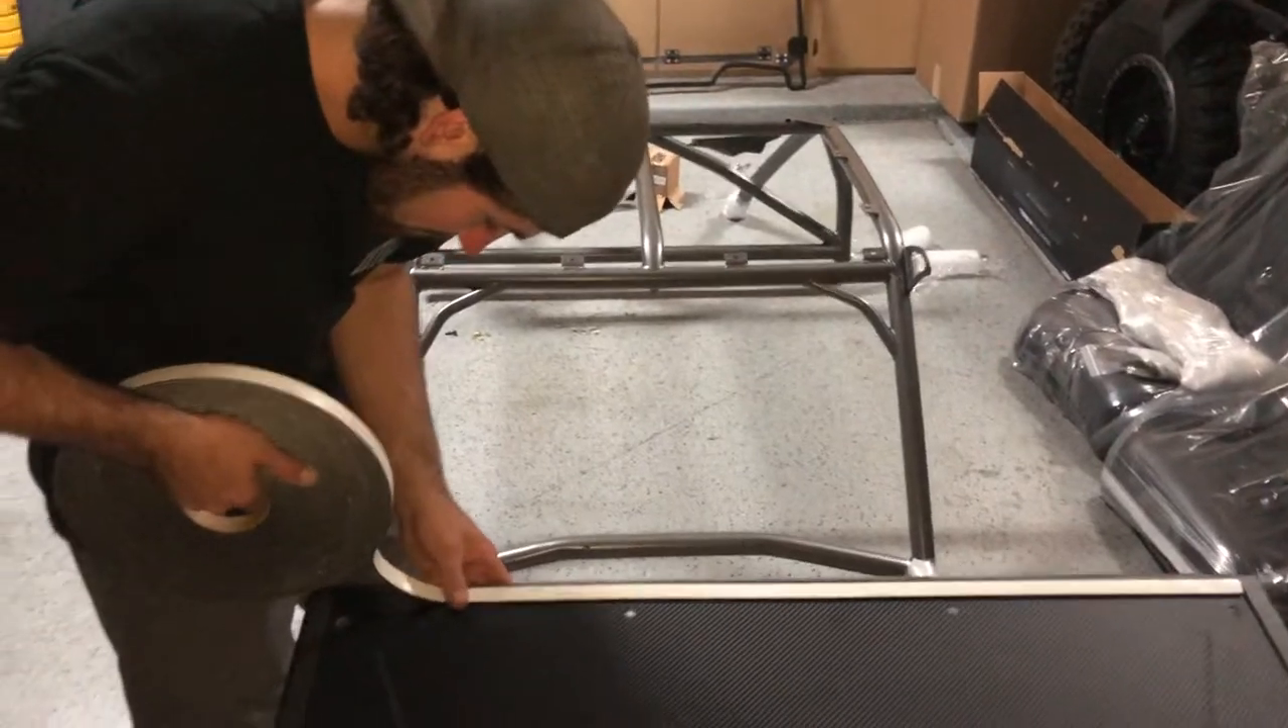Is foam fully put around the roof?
No.